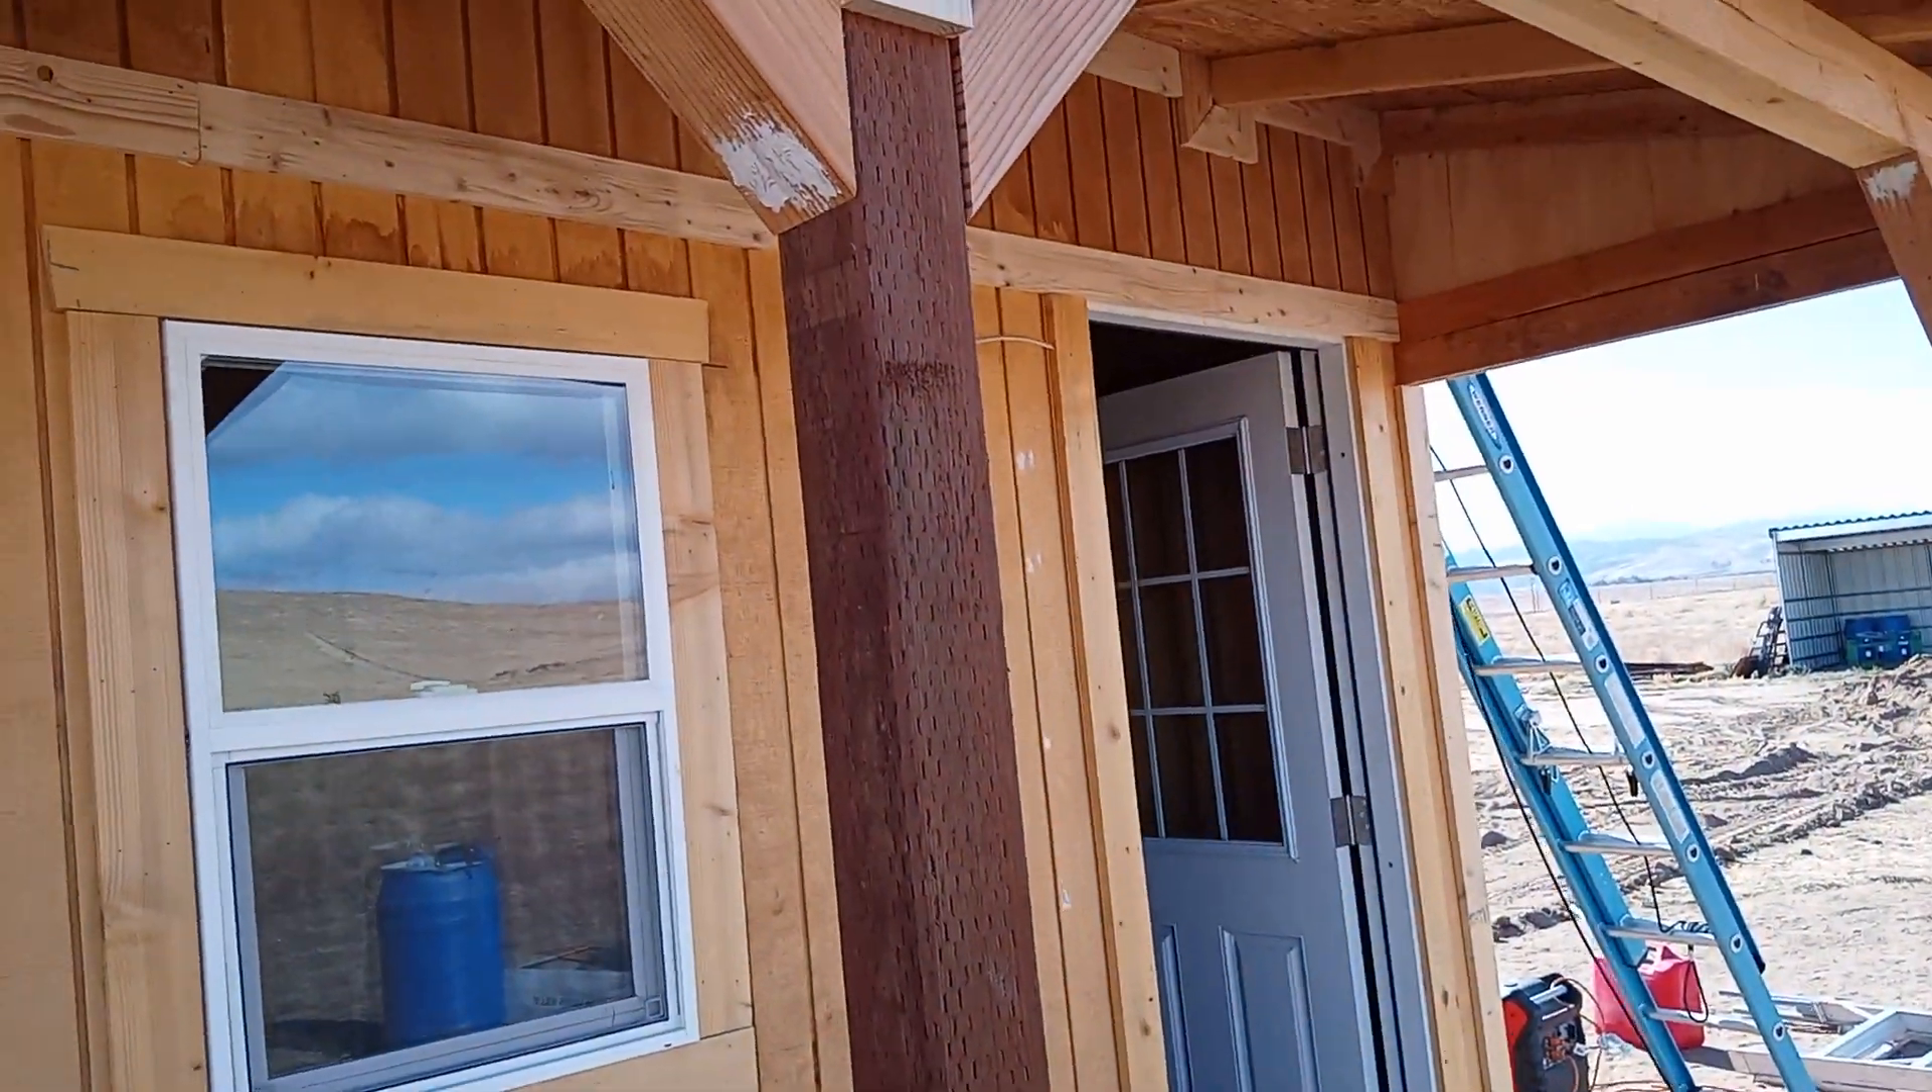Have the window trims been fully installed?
Yes.